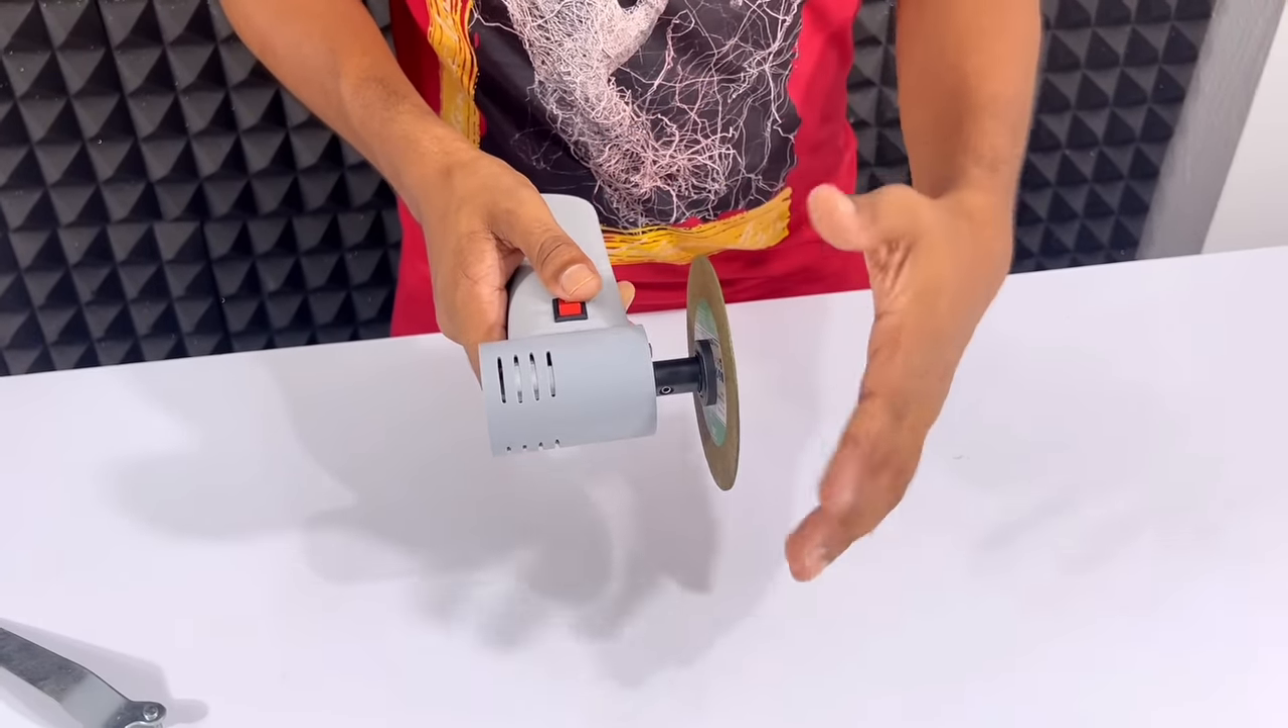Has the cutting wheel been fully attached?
Yes.